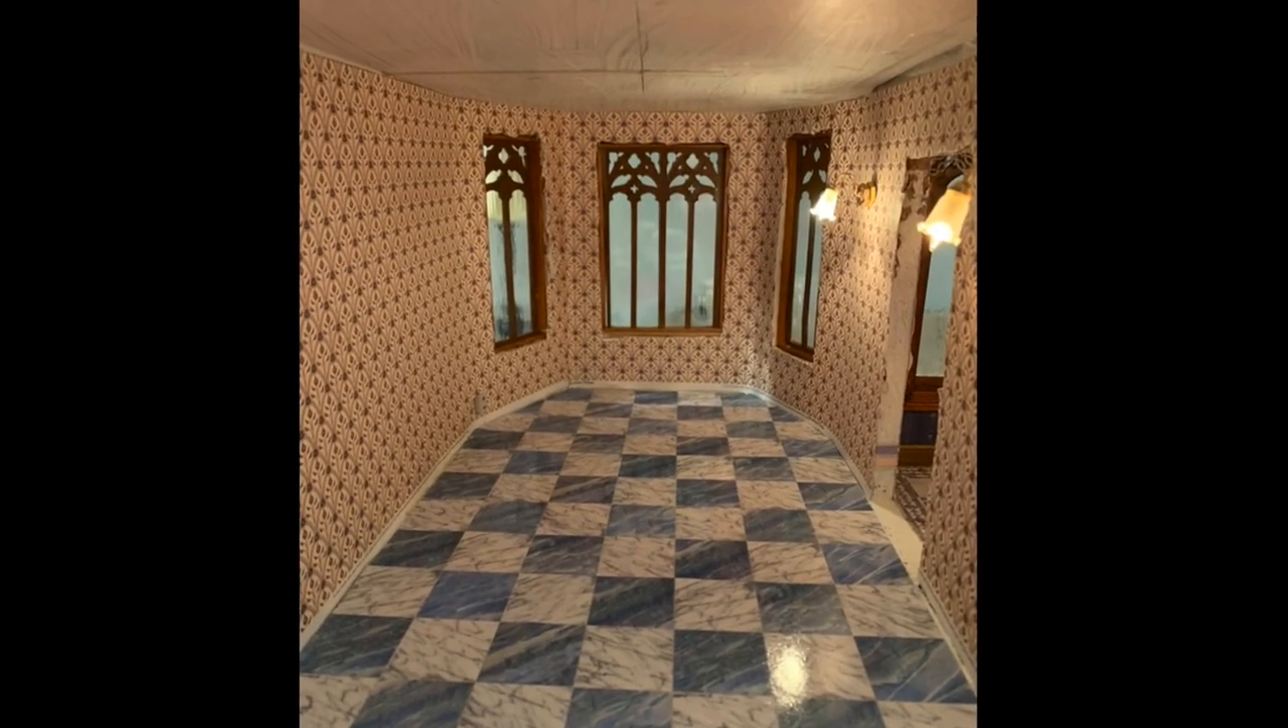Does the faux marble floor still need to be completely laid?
No.